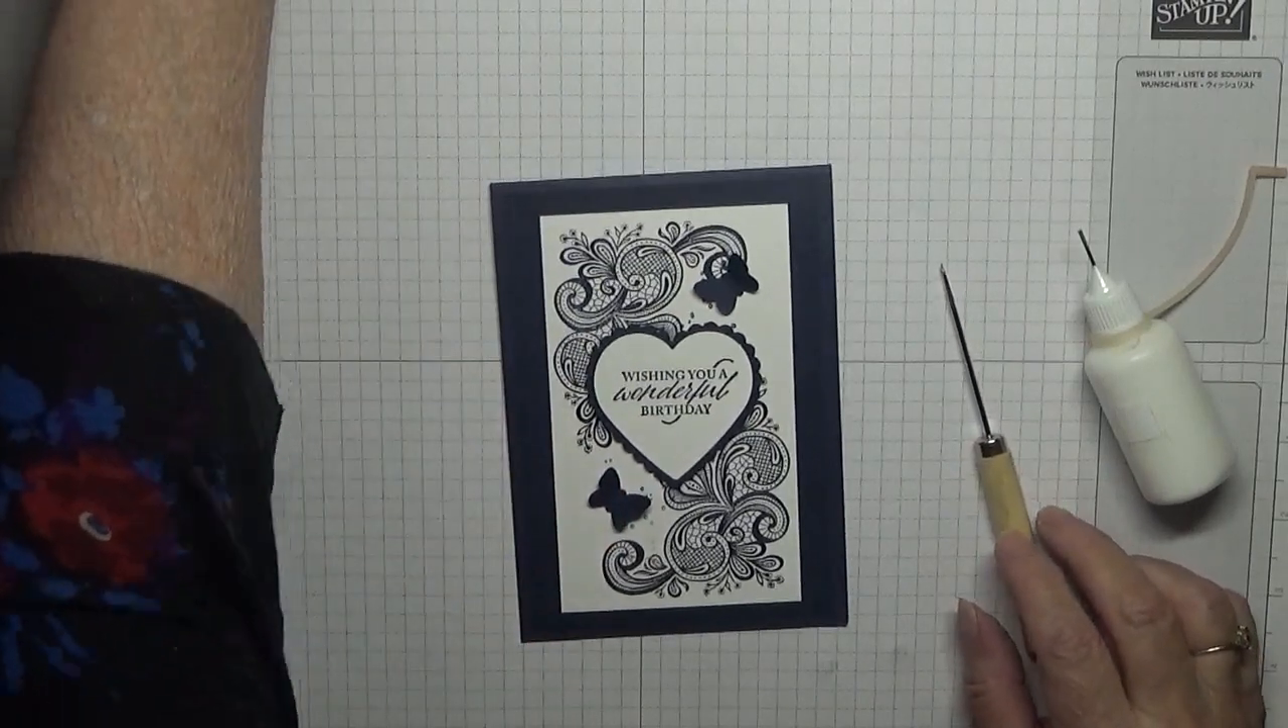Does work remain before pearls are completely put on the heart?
Yes.